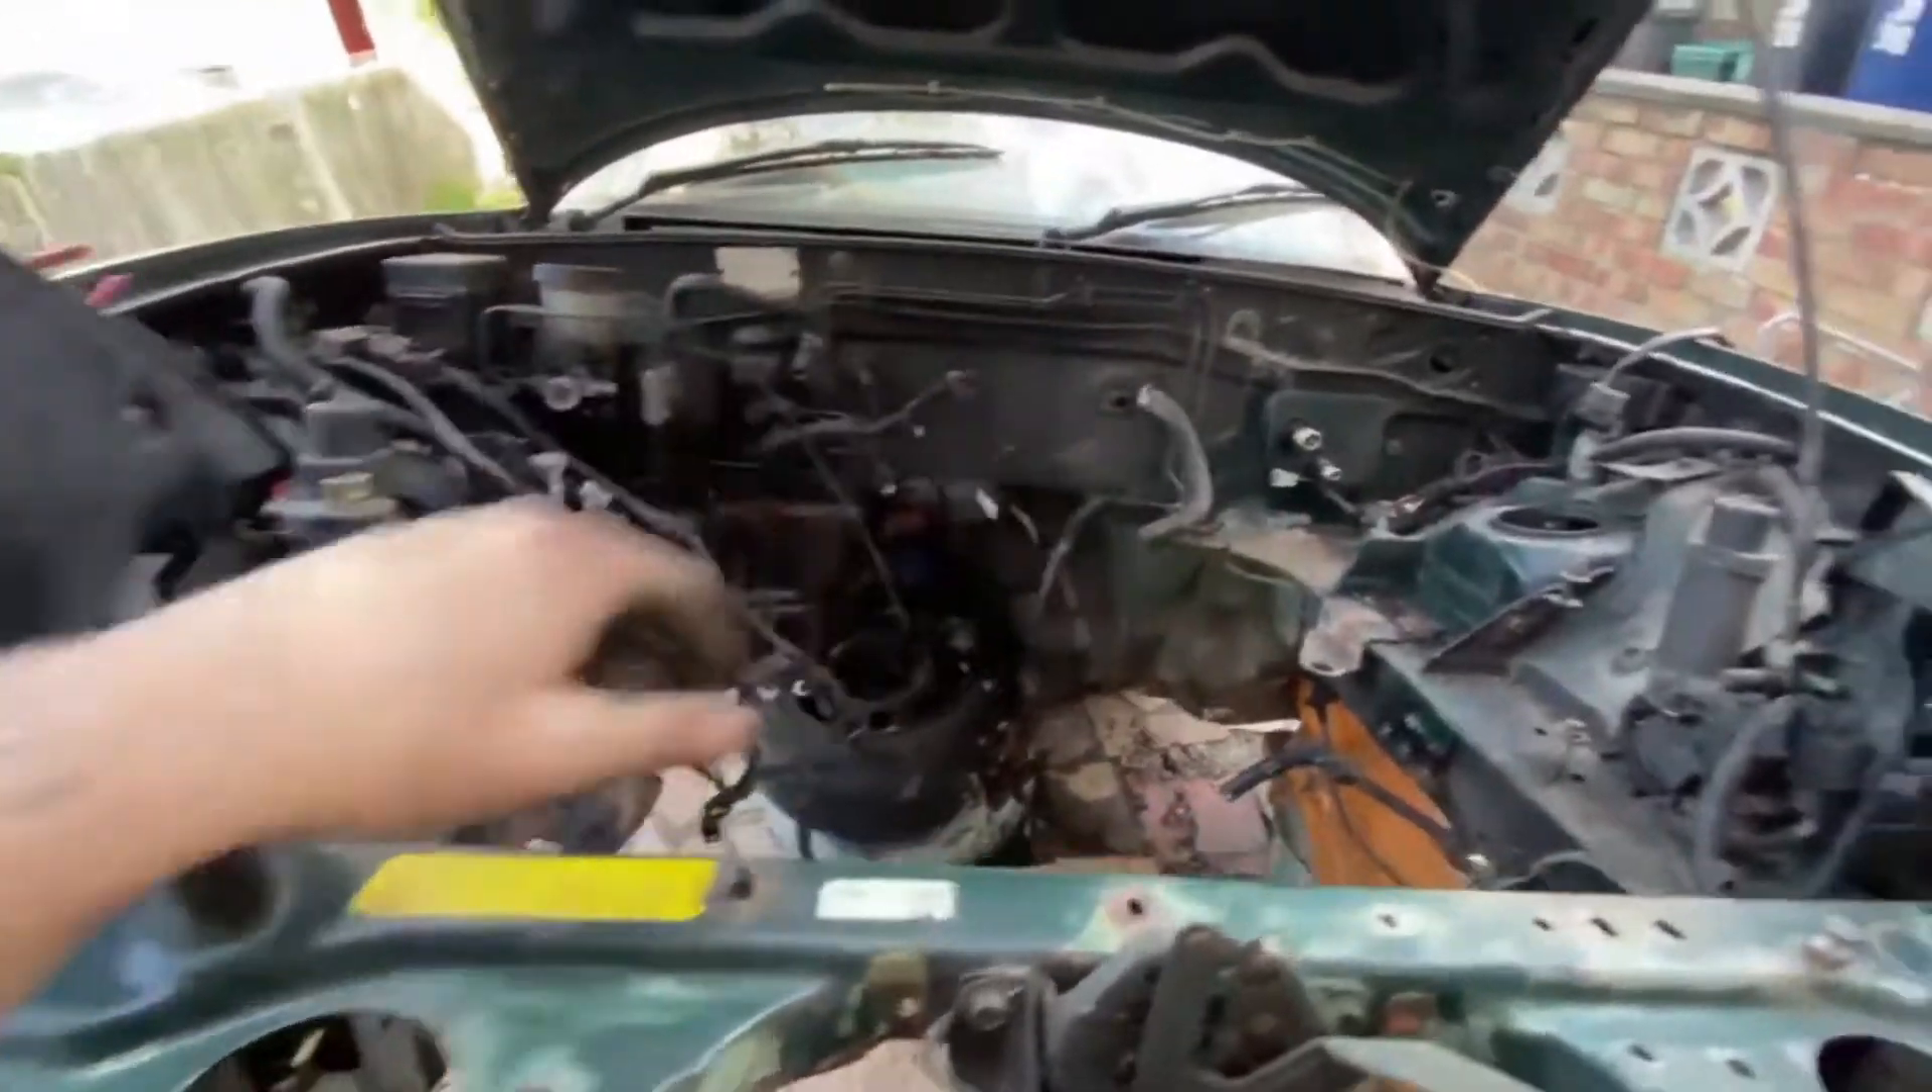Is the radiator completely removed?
Yes.